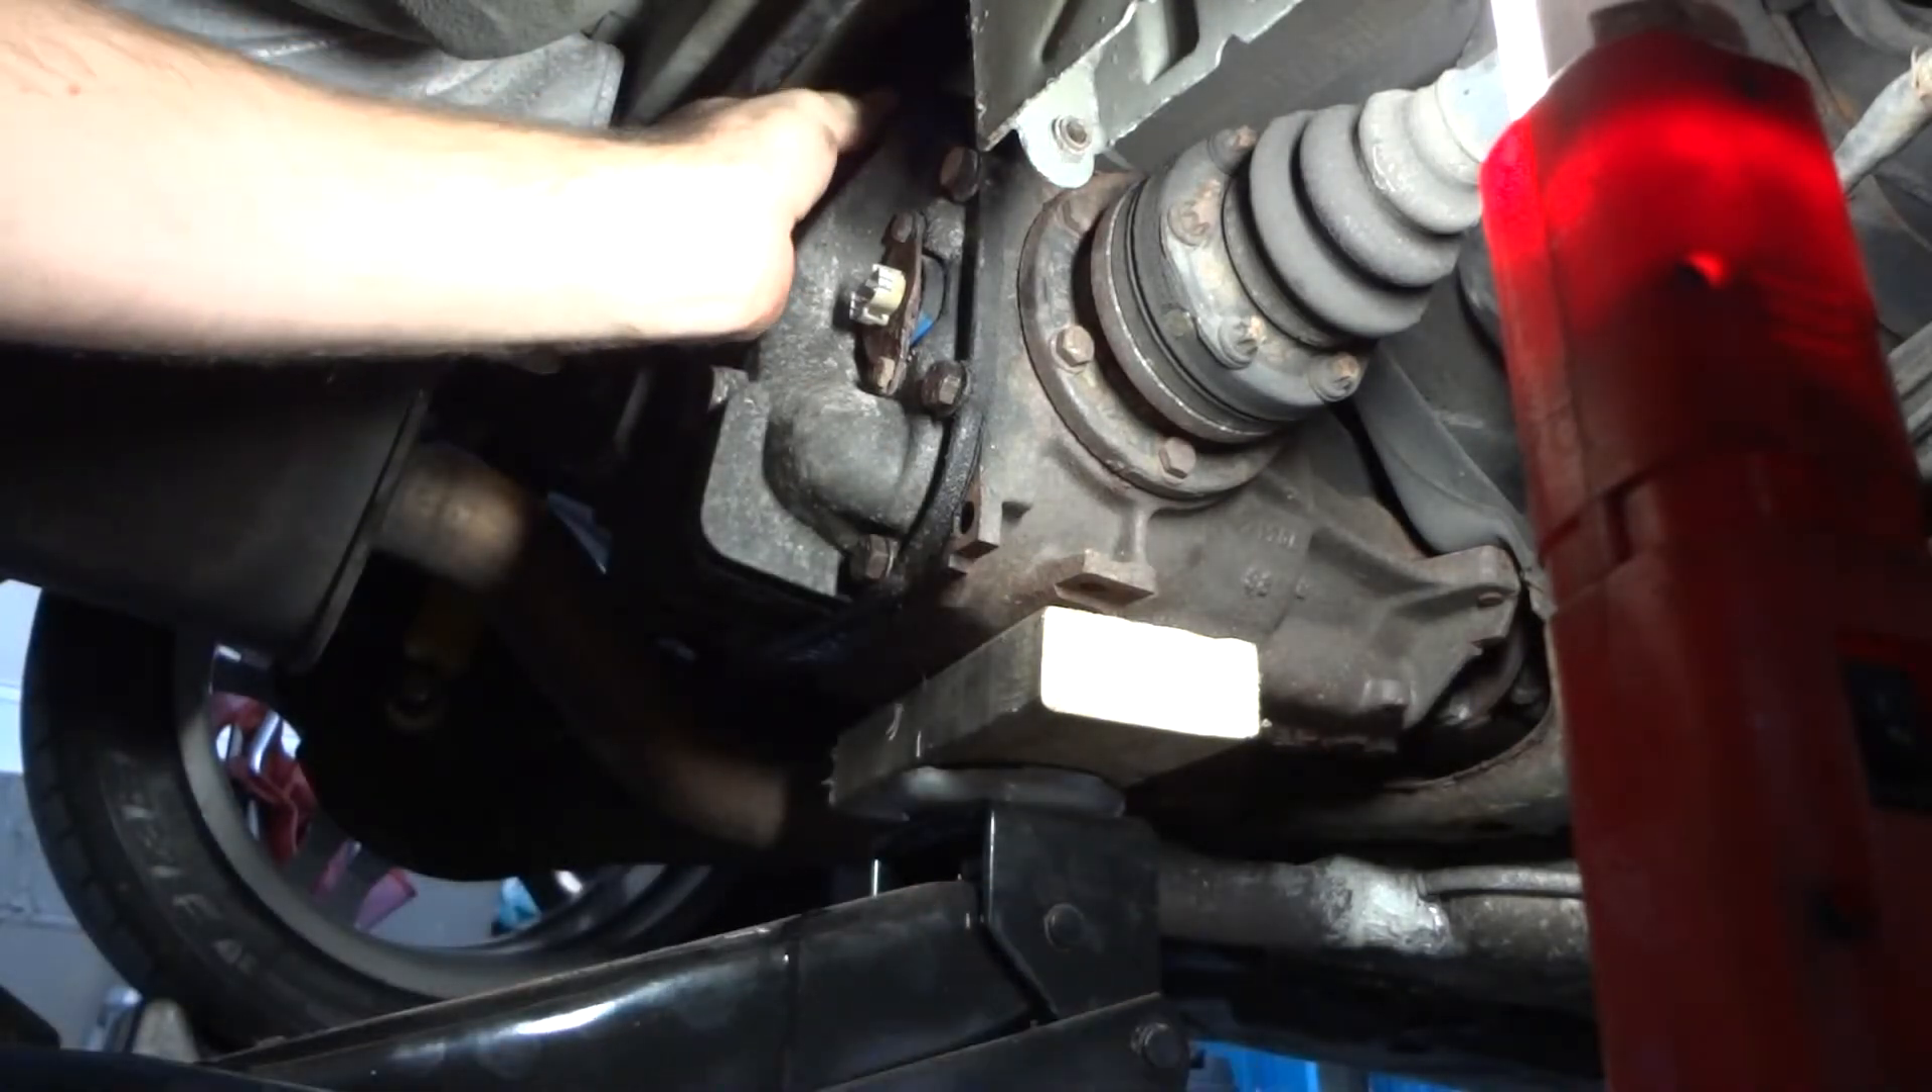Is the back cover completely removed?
No.